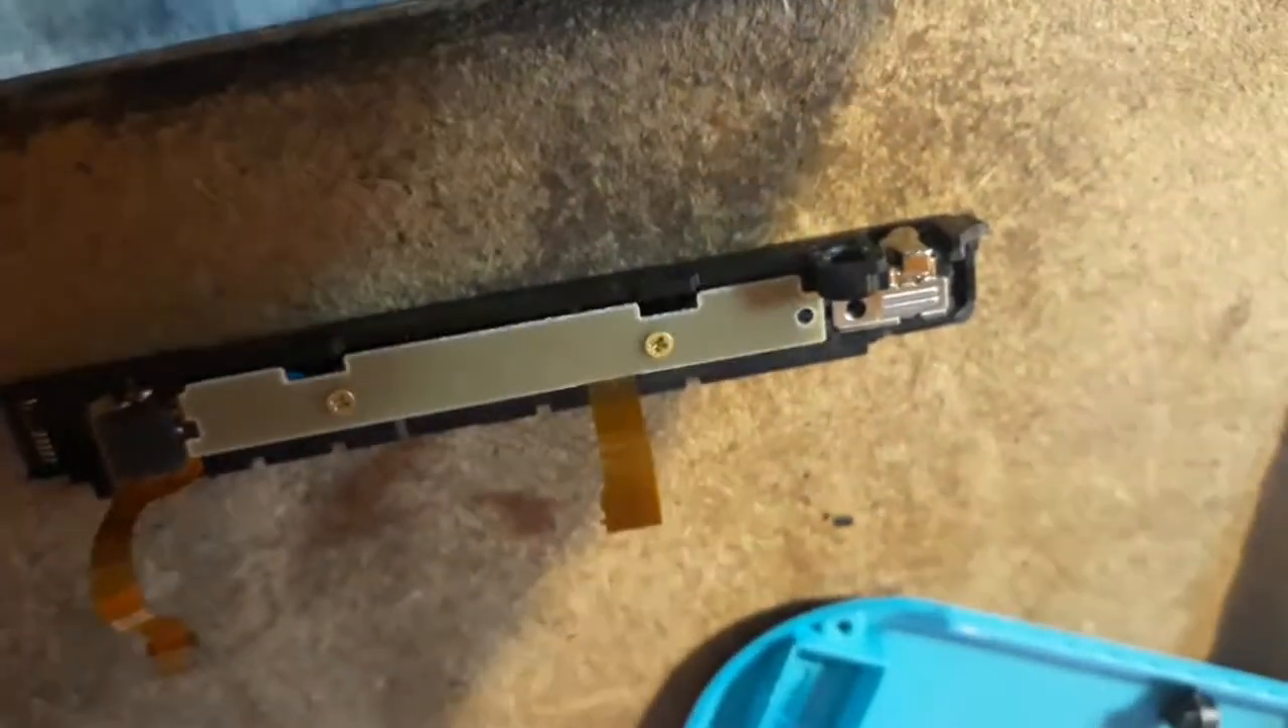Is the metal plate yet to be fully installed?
No.